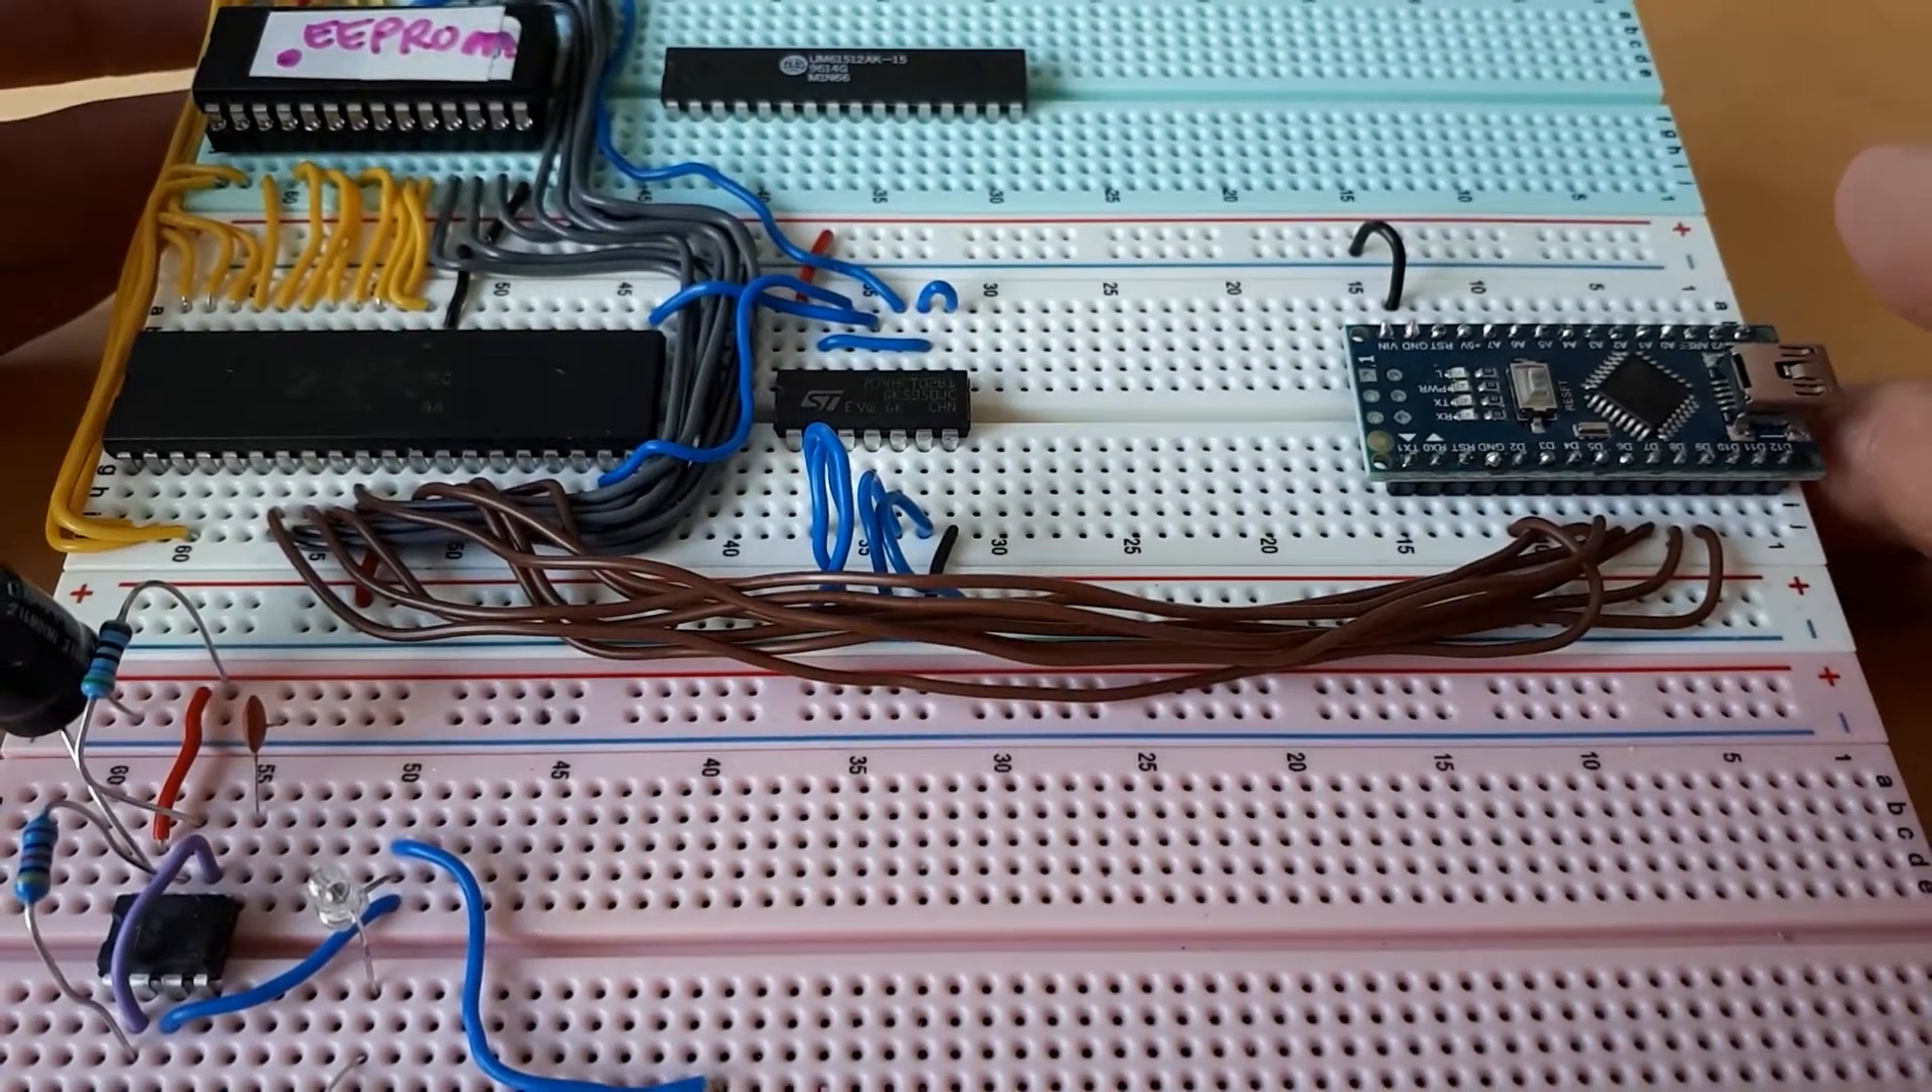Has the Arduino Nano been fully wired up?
No.